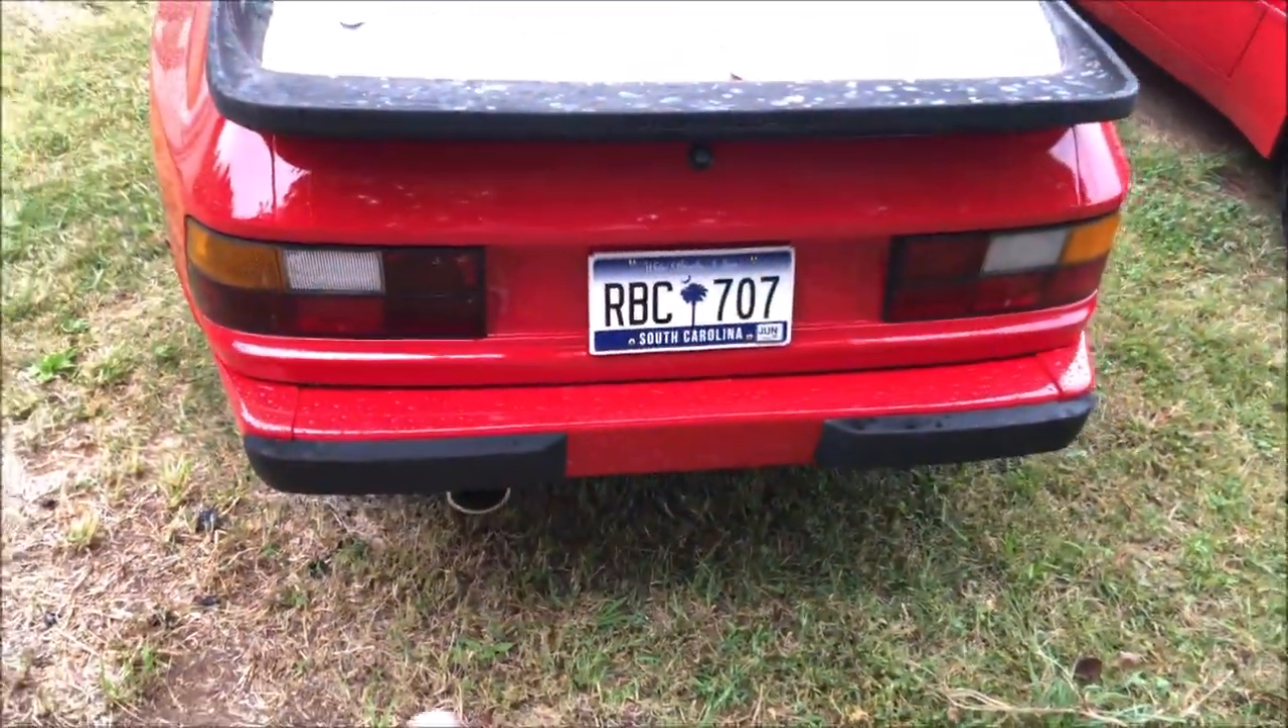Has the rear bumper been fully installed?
Yes.